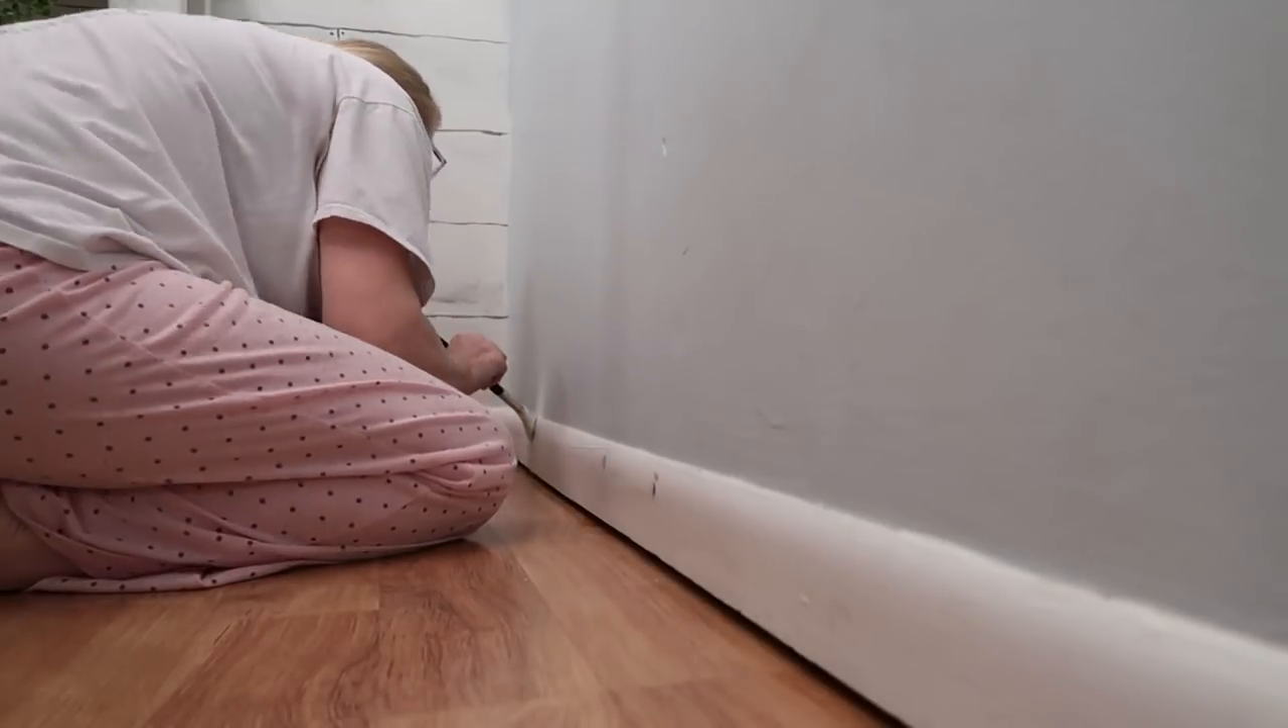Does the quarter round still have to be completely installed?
Yes.